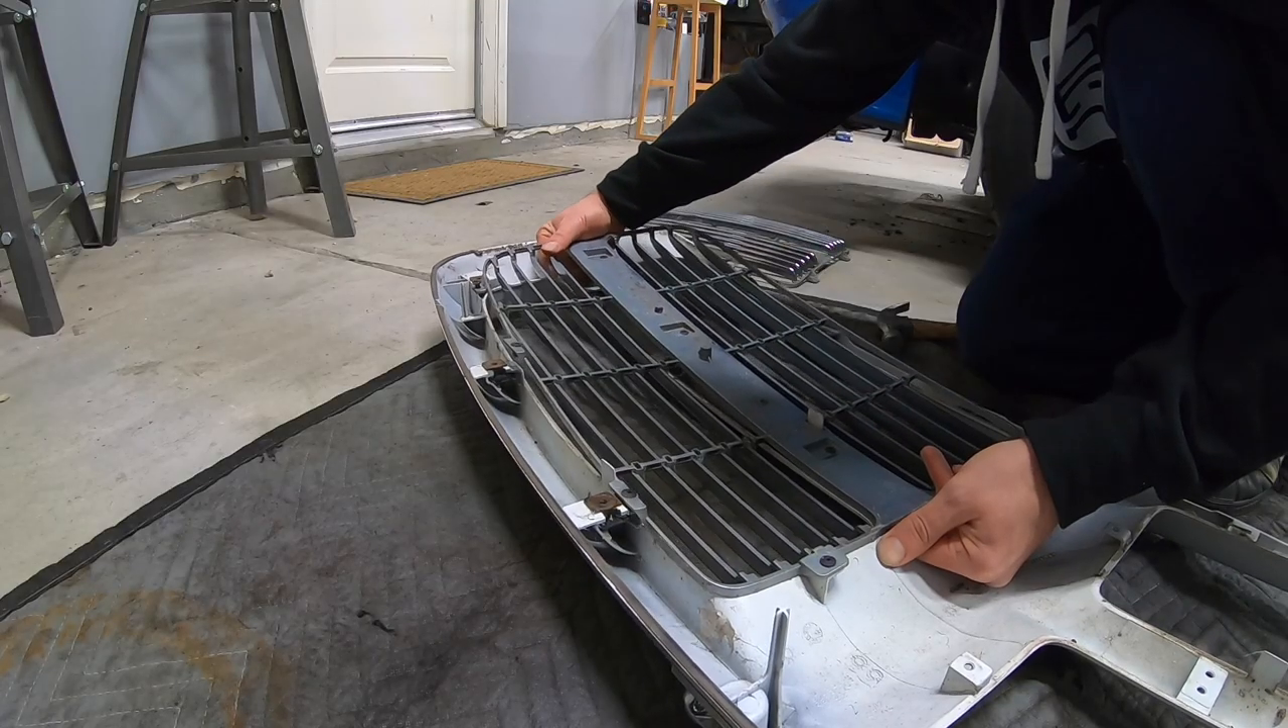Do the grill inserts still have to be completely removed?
Yes.